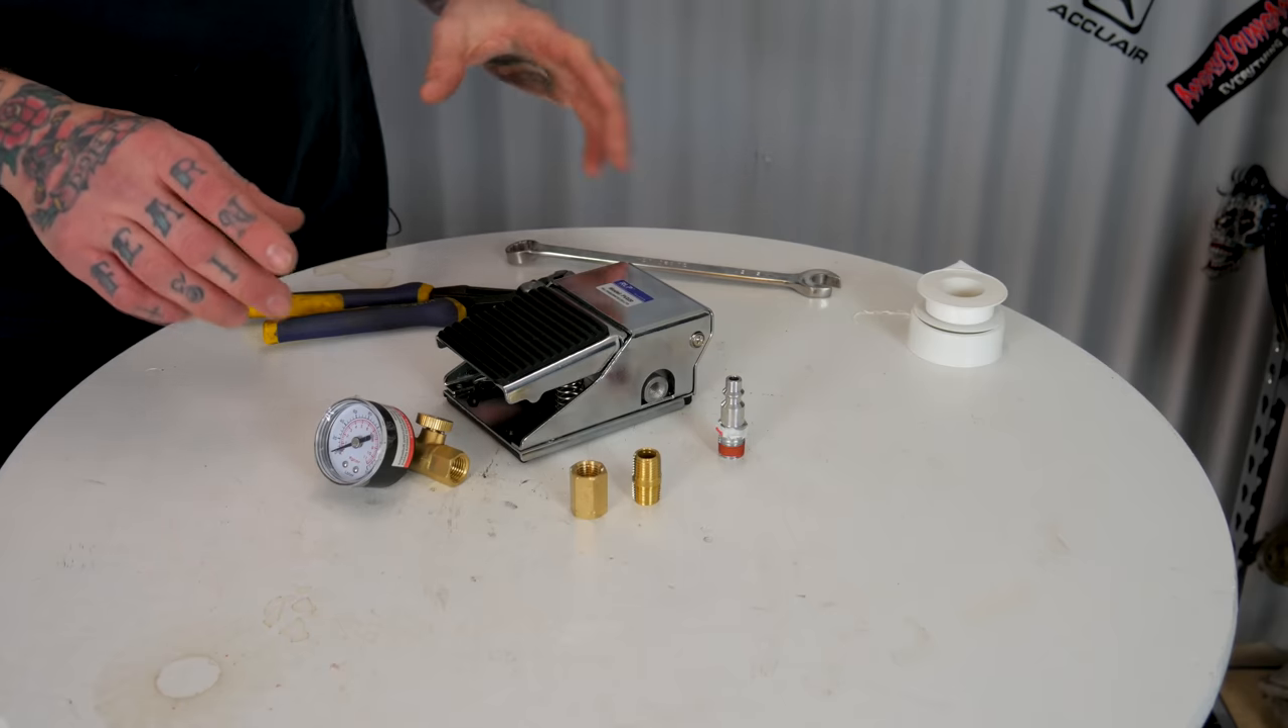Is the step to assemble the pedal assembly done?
No.